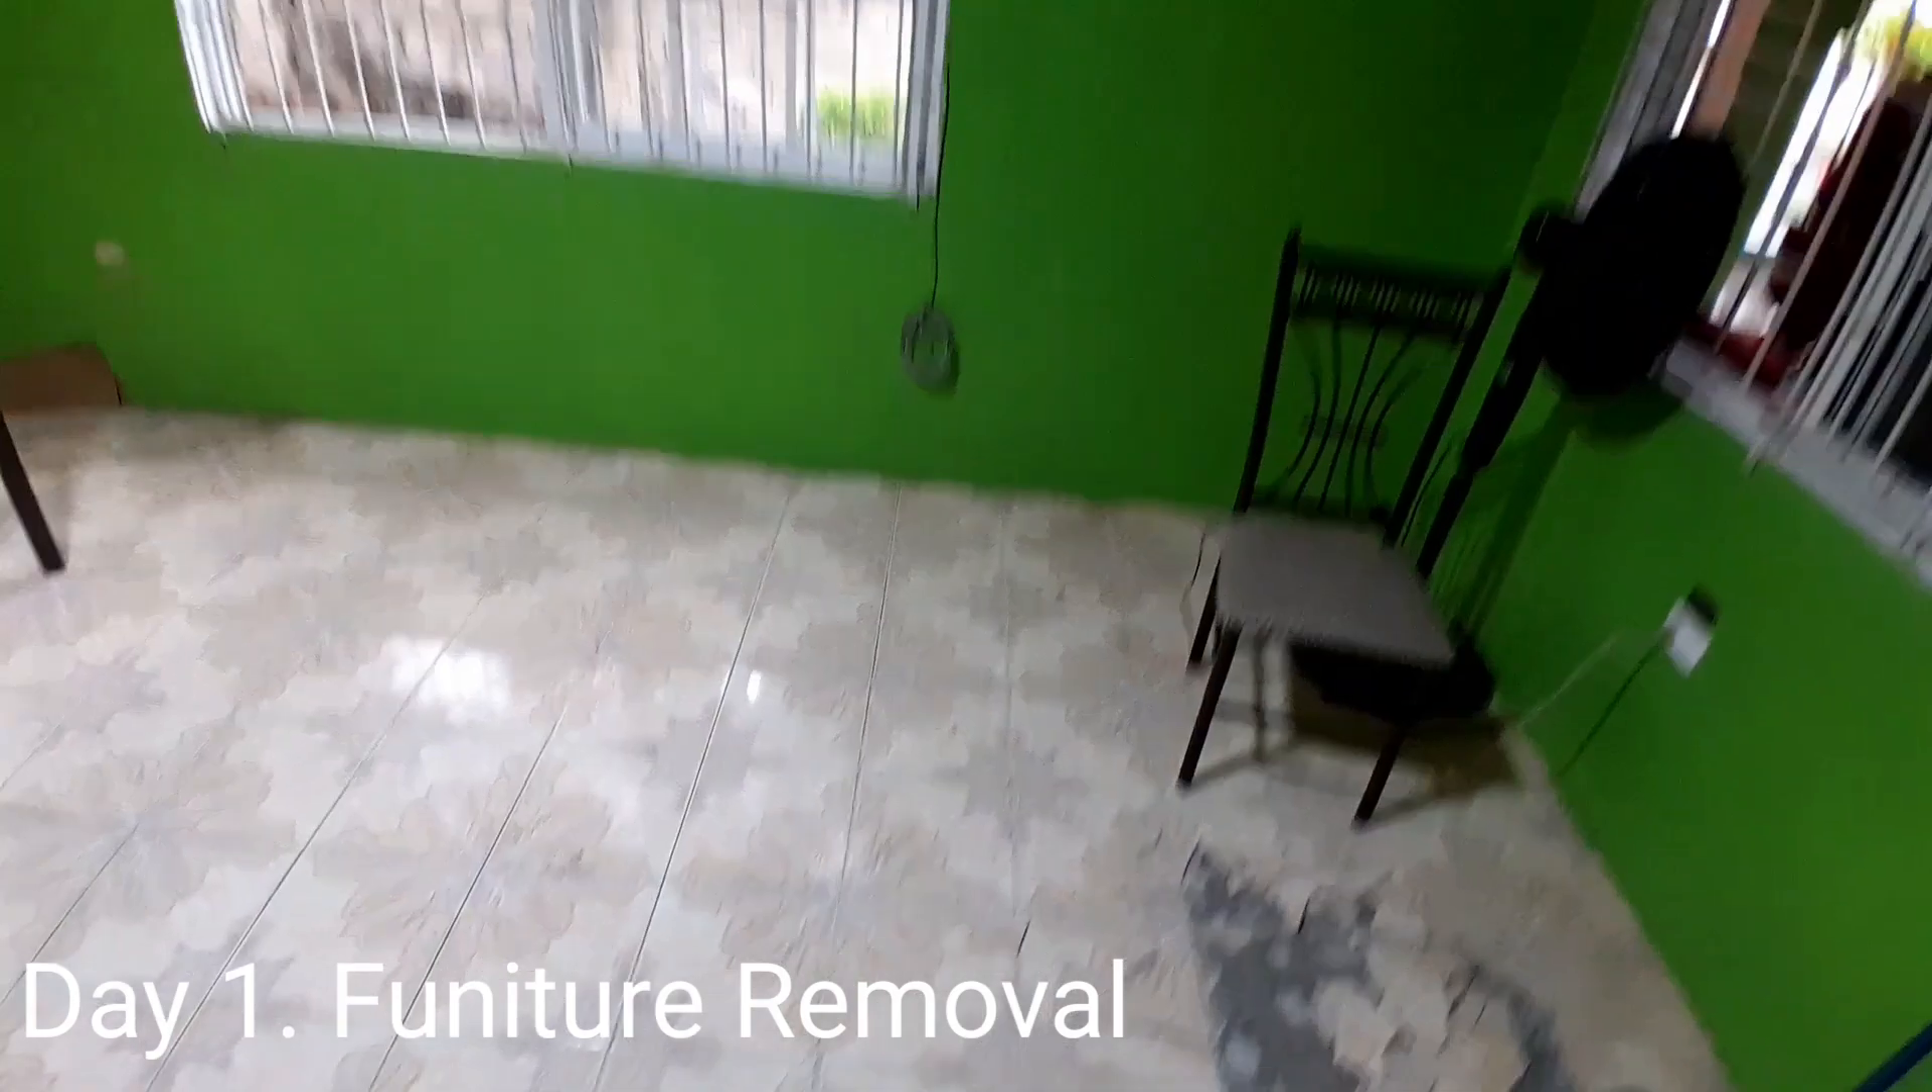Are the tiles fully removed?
No.